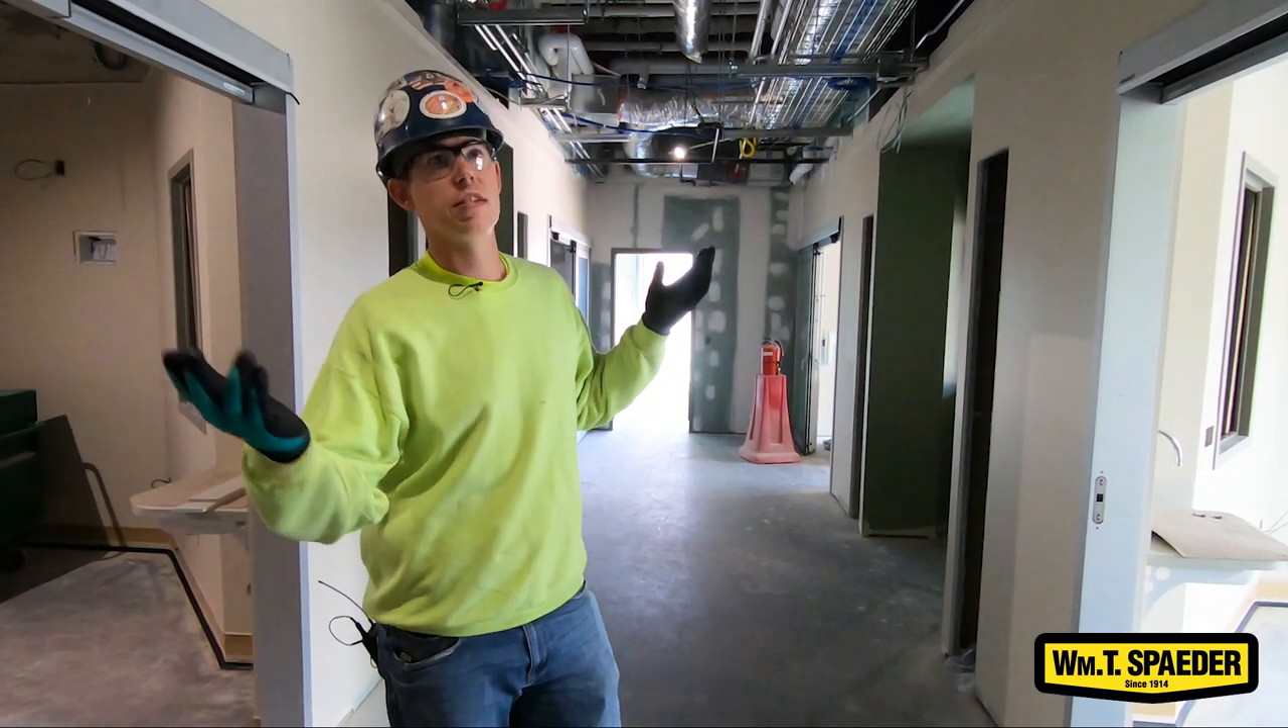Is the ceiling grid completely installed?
No.